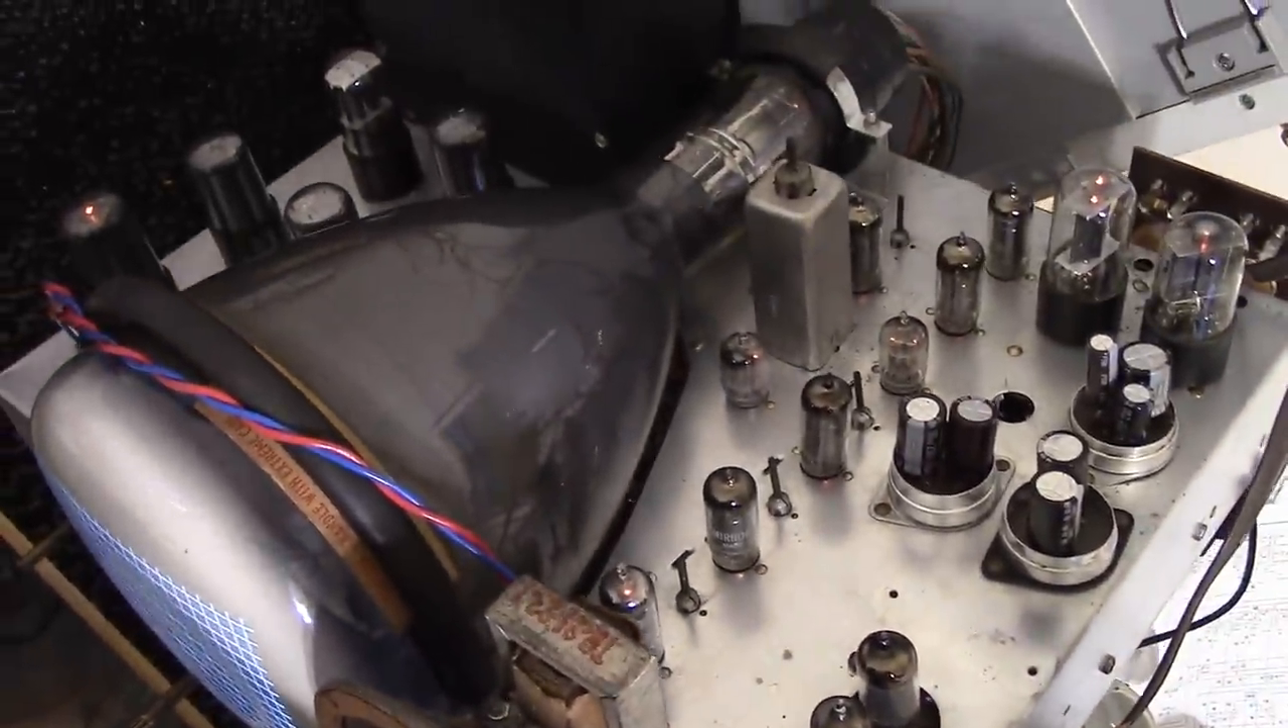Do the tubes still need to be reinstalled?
No.